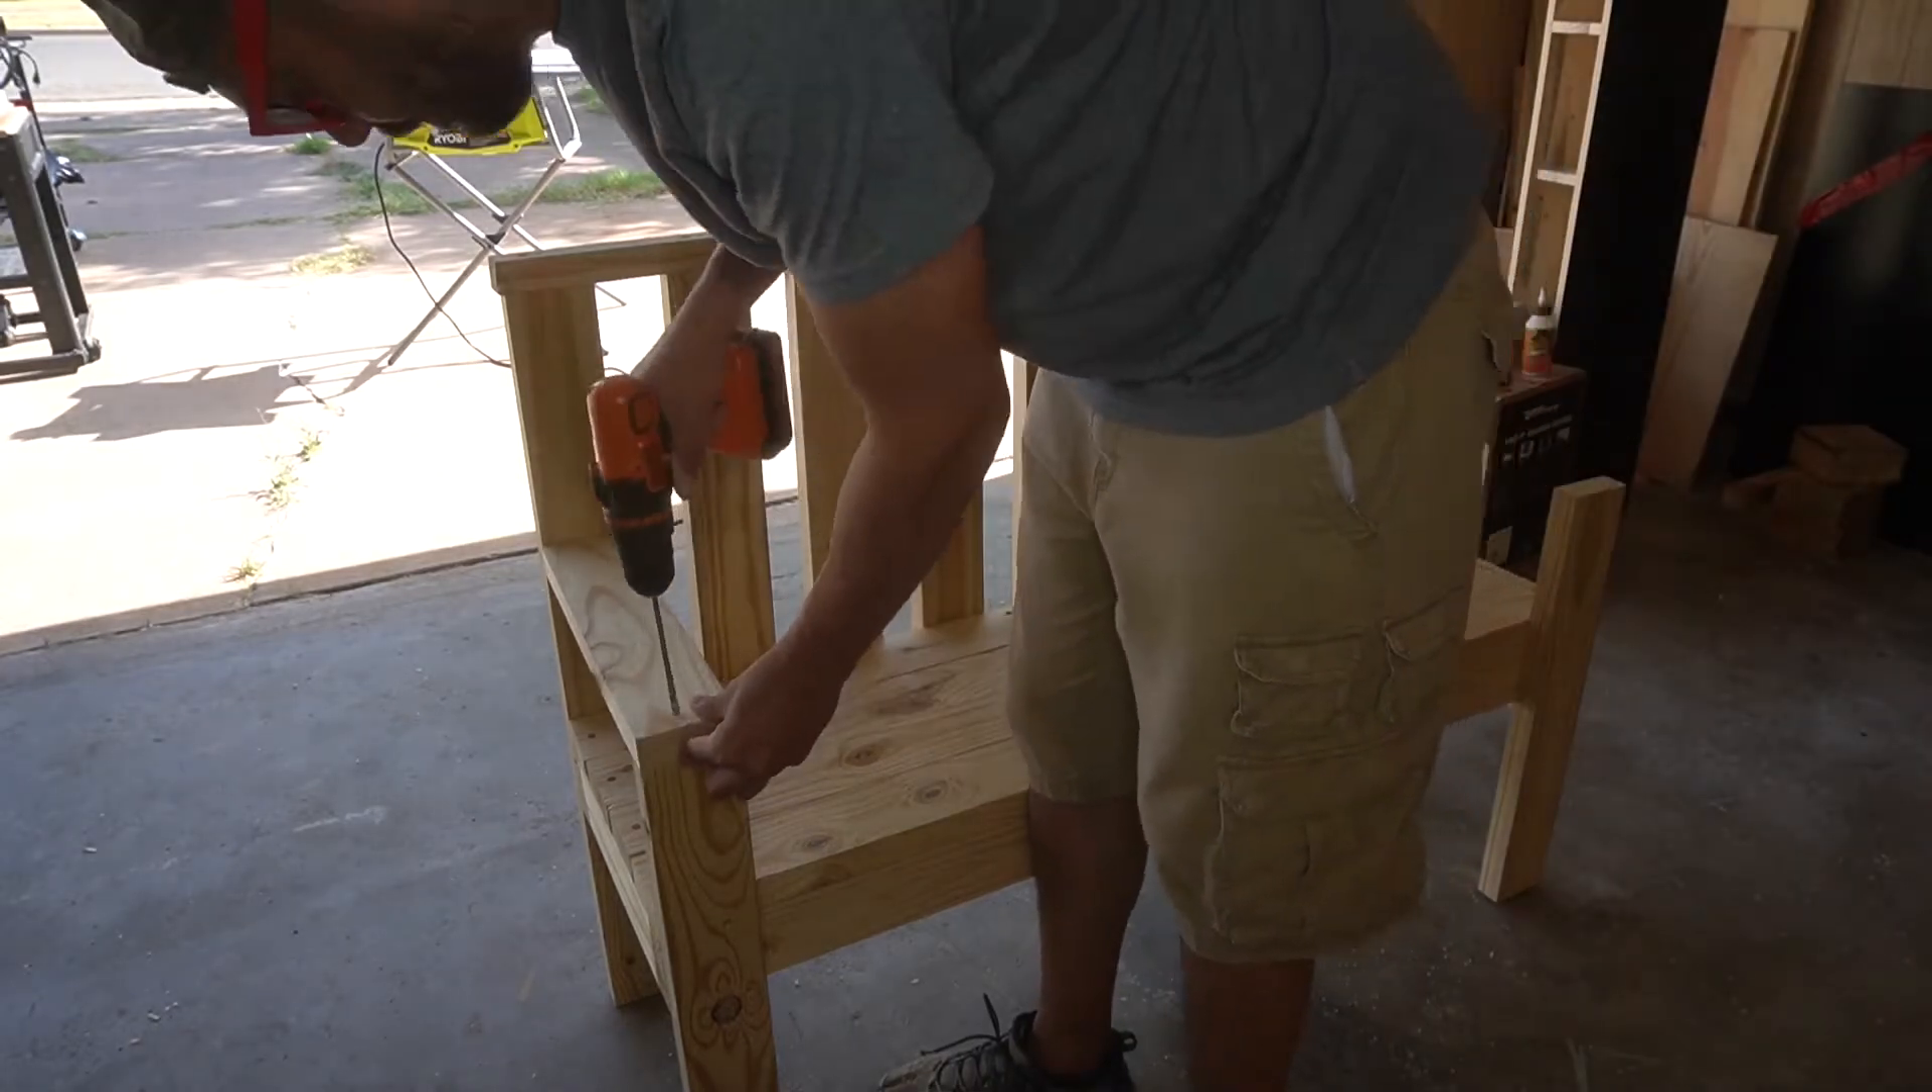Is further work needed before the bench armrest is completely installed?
Yes.